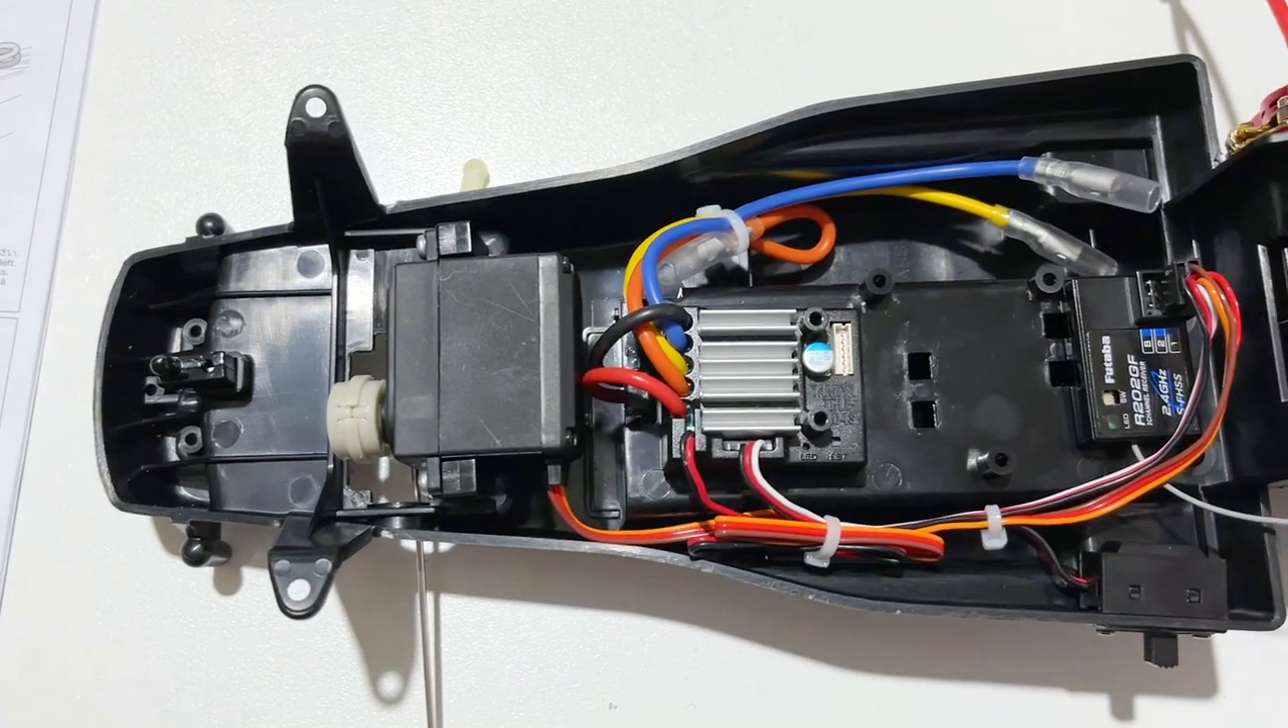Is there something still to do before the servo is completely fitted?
No.